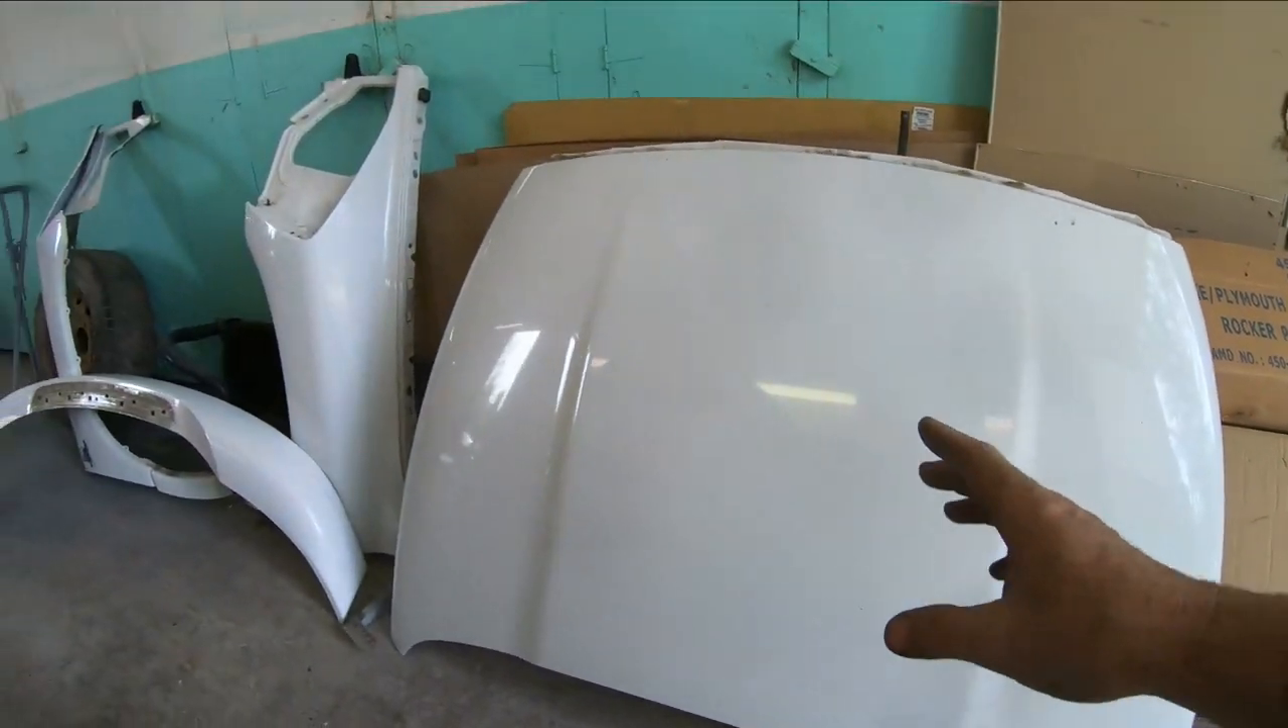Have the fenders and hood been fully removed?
Yes.